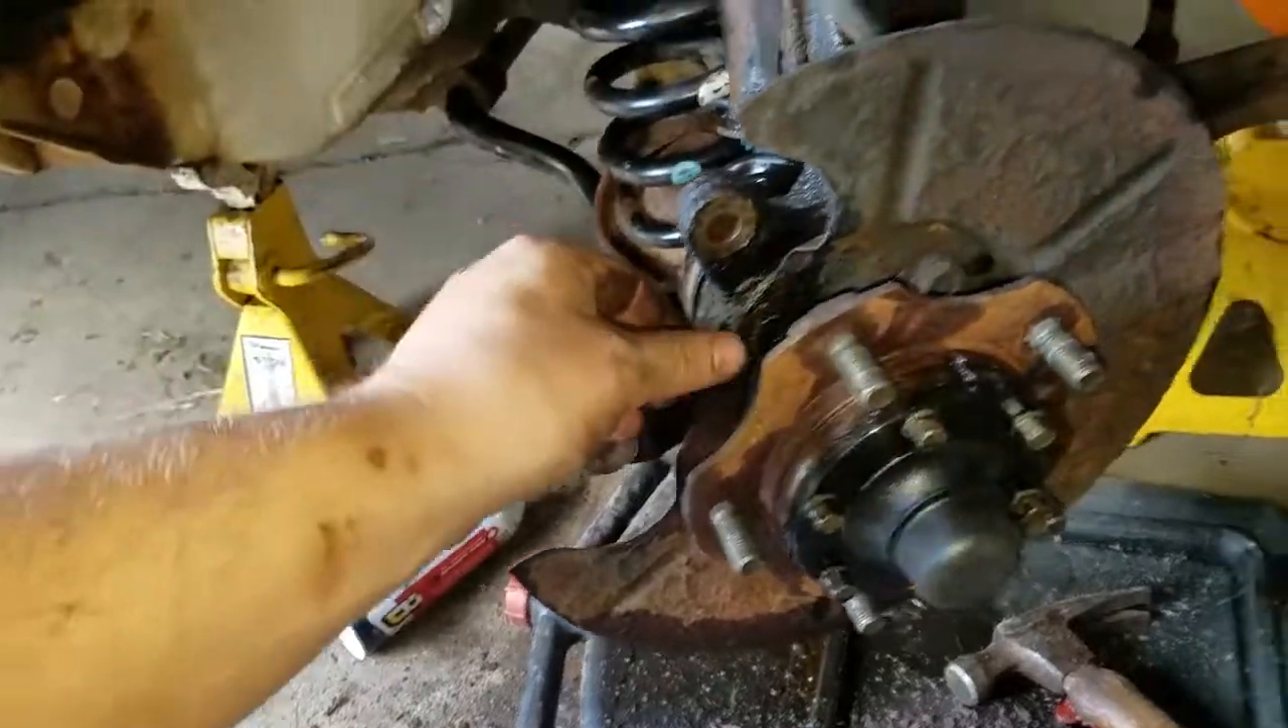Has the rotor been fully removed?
Yes.